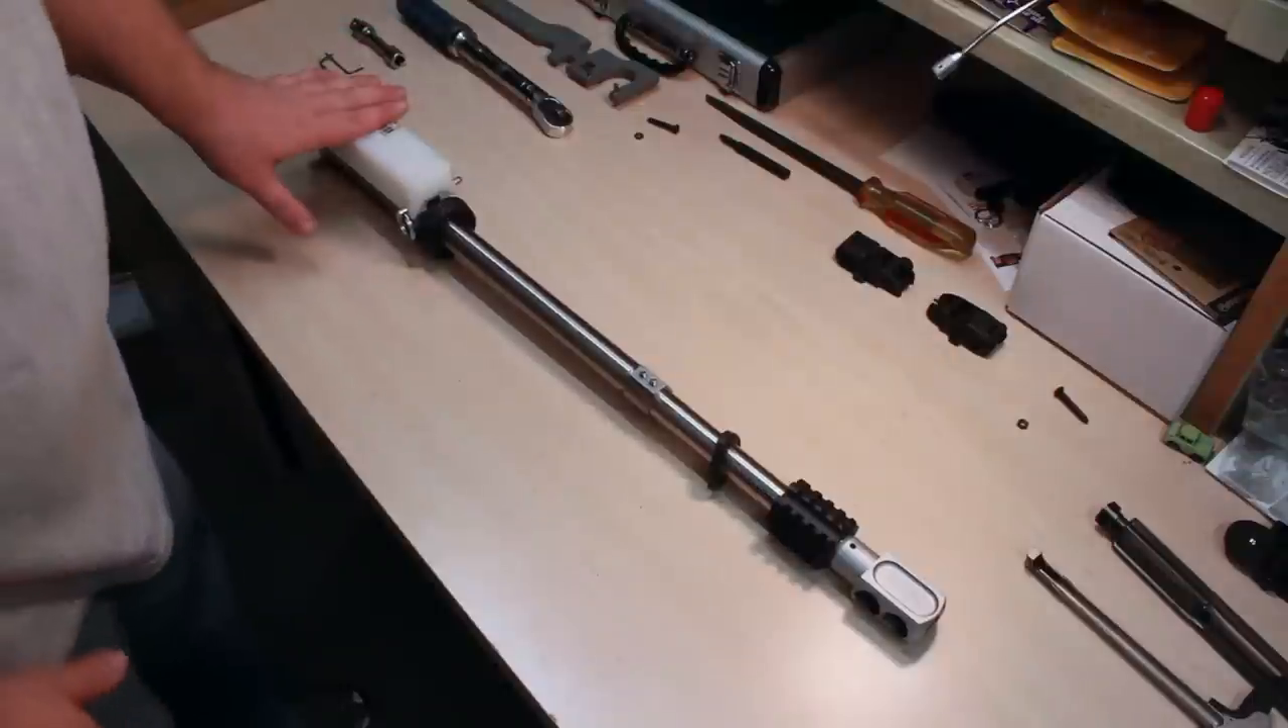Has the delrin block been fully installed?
Yes.